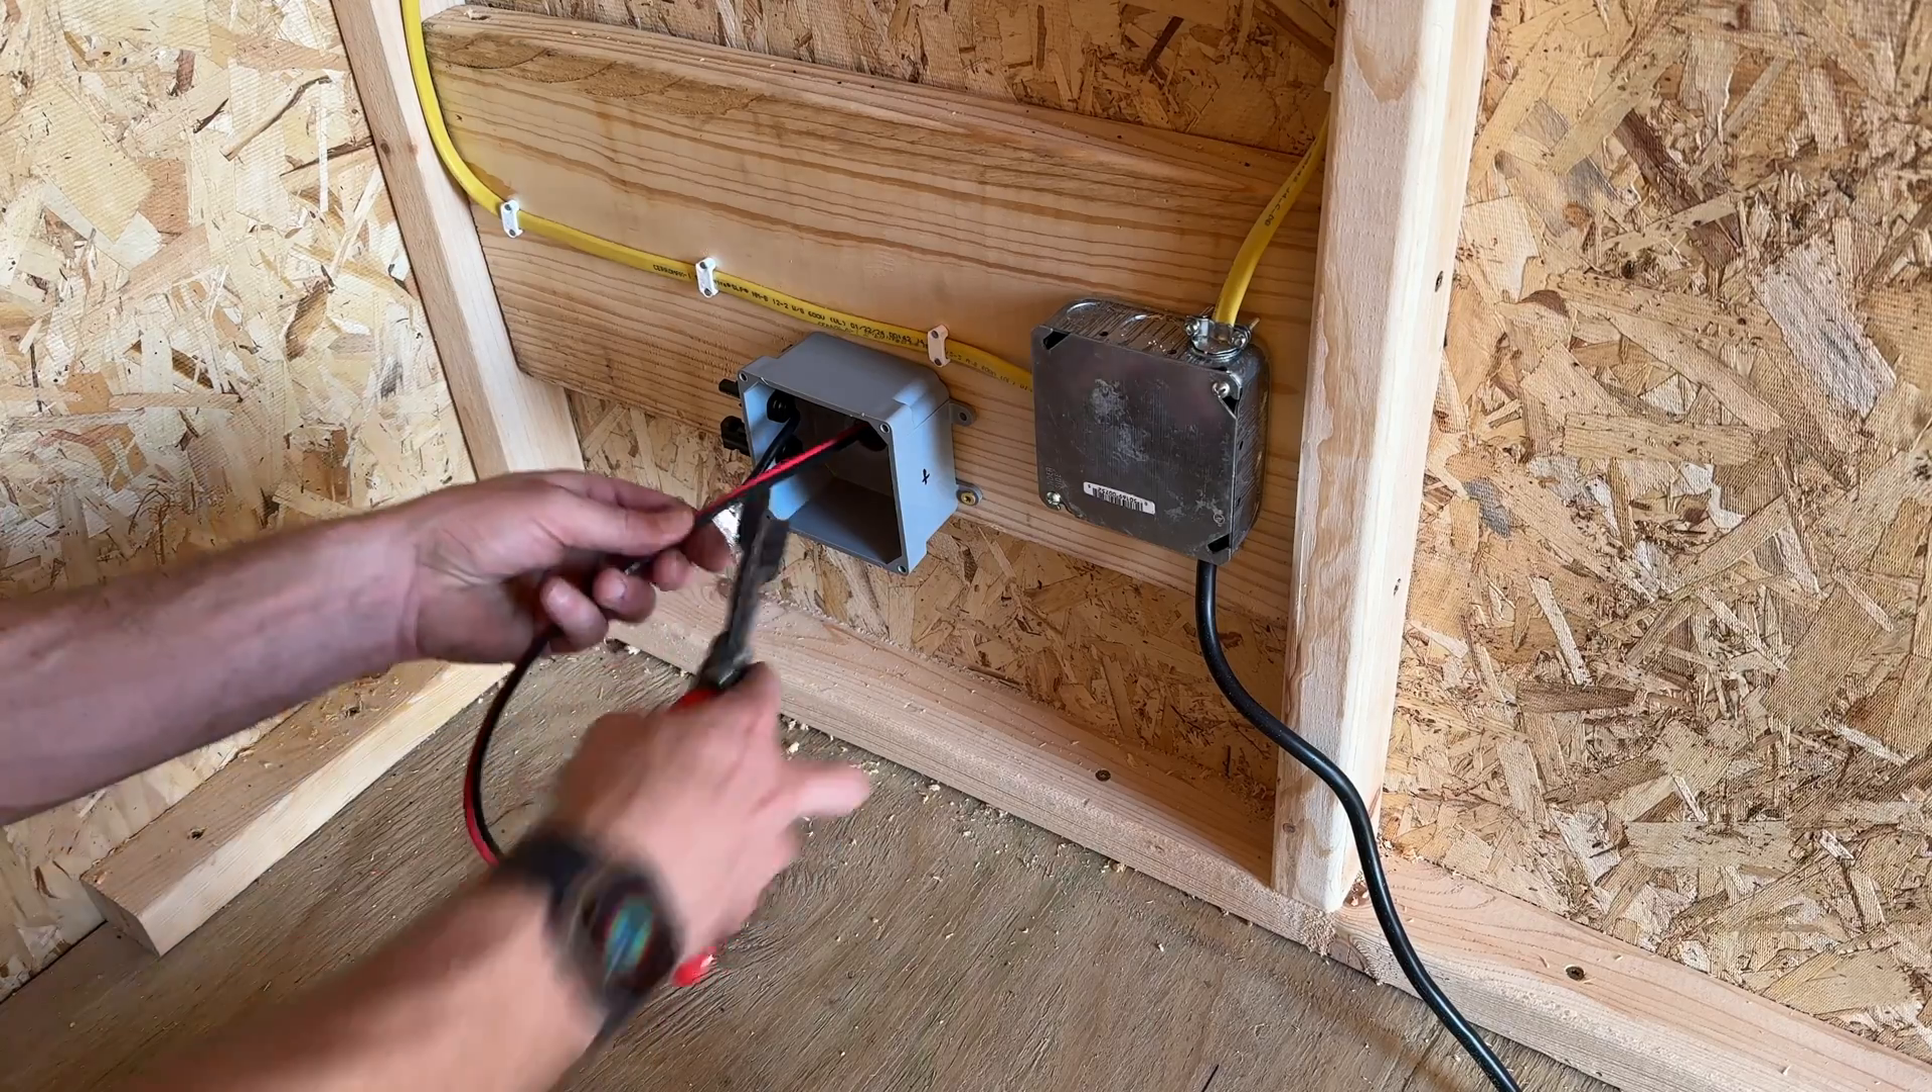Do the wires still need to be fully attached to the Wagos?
Yes.